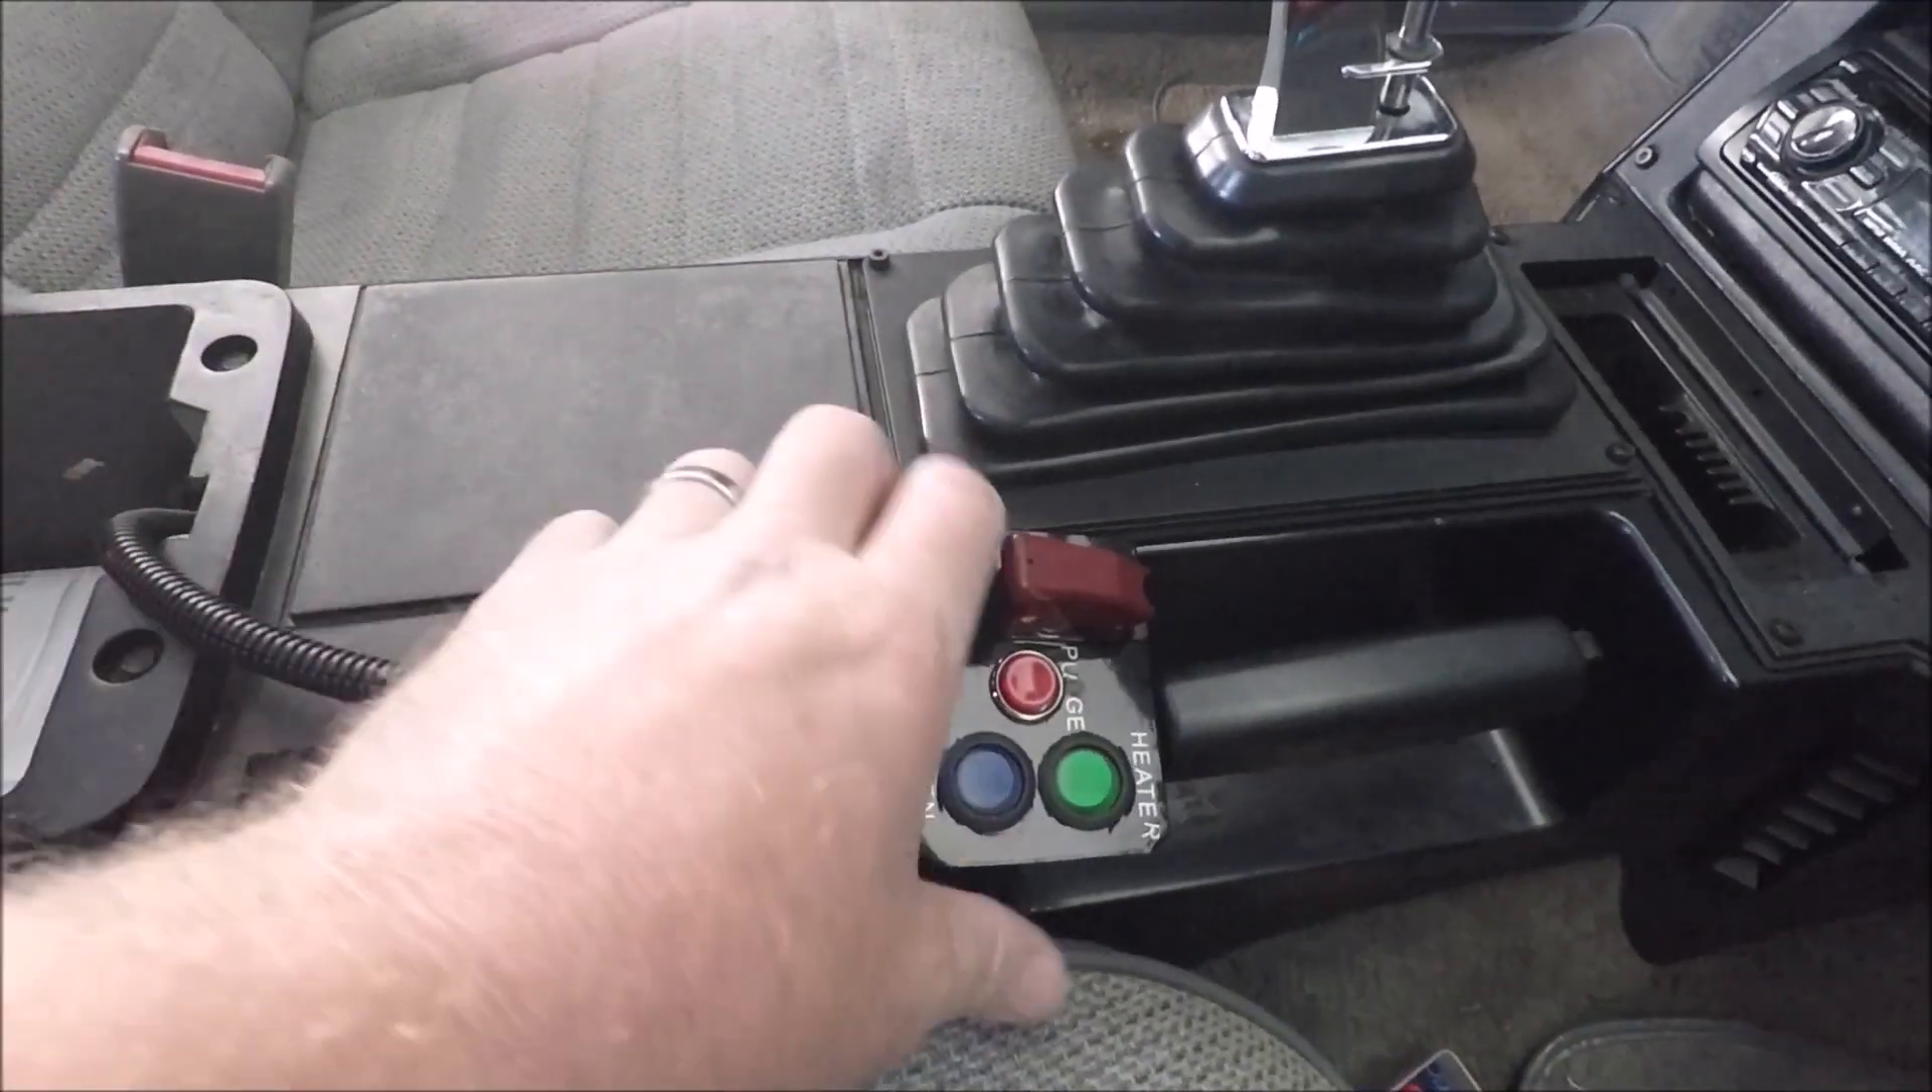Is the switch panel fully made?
Yes.